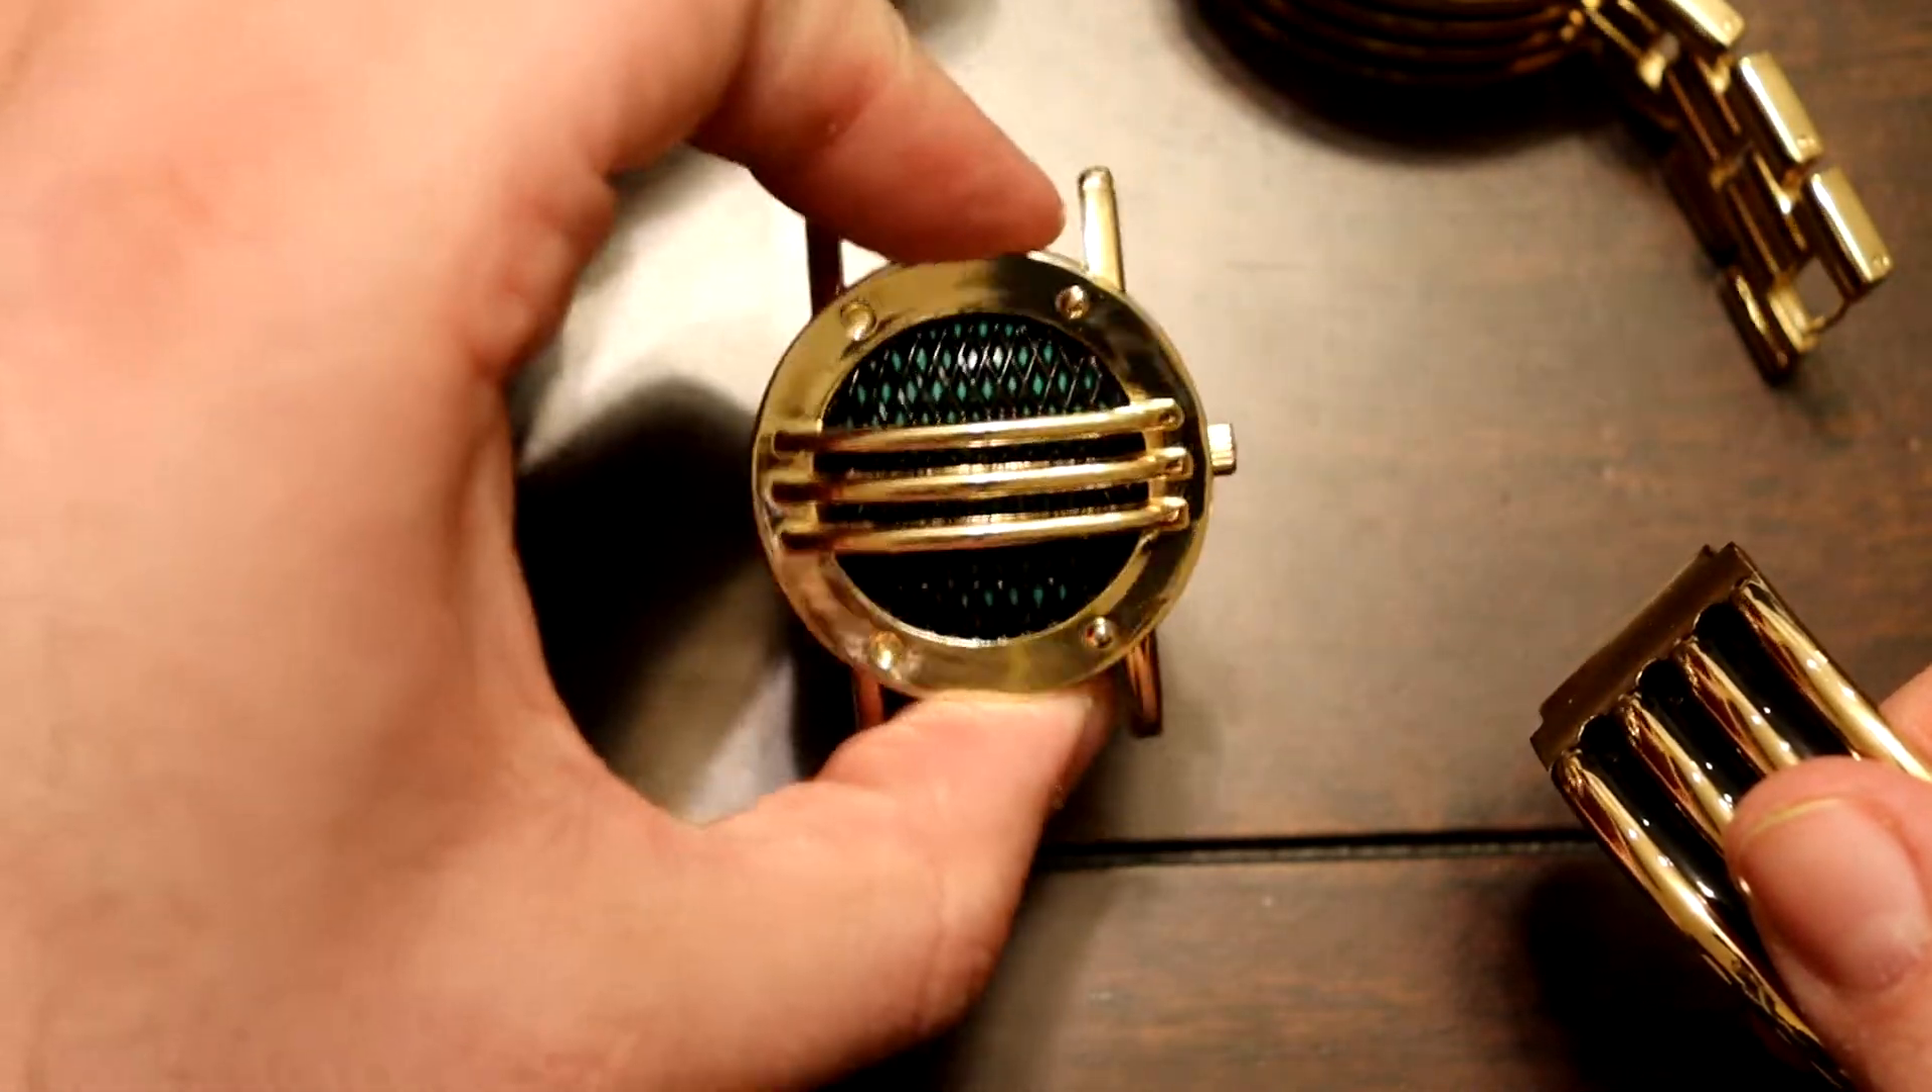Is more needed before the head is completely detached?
No.